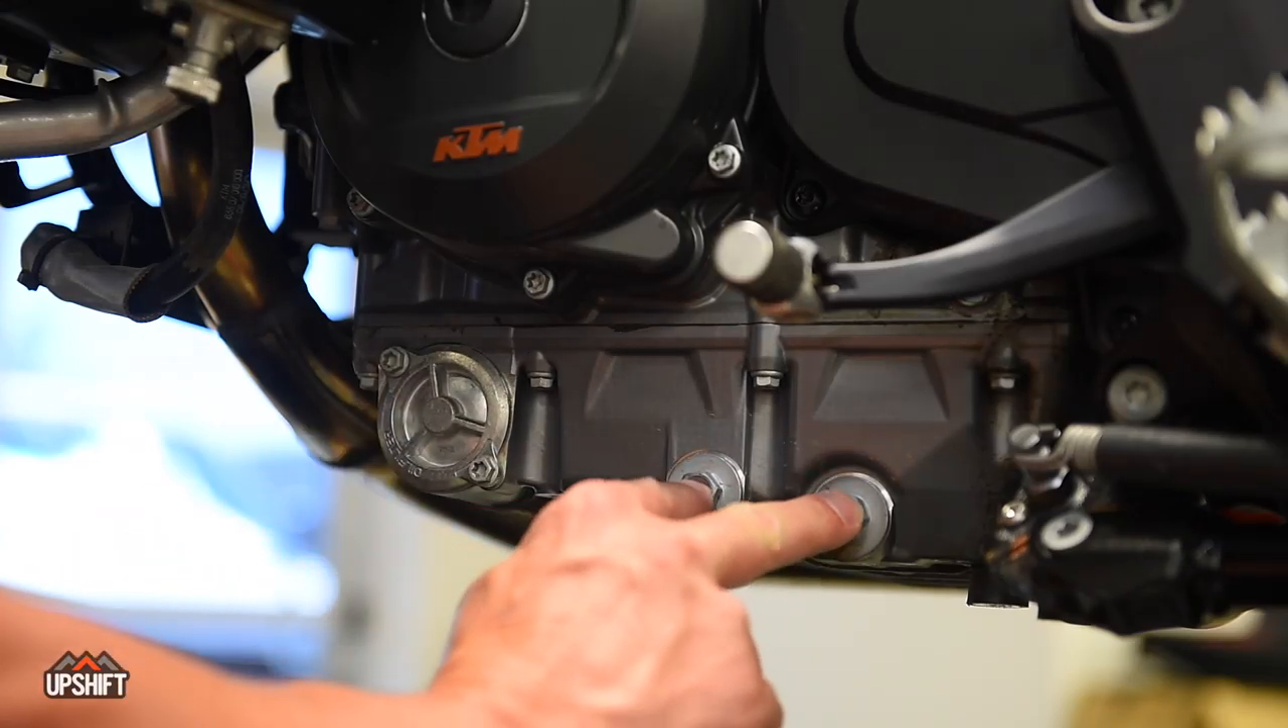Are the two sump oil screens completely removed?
No.